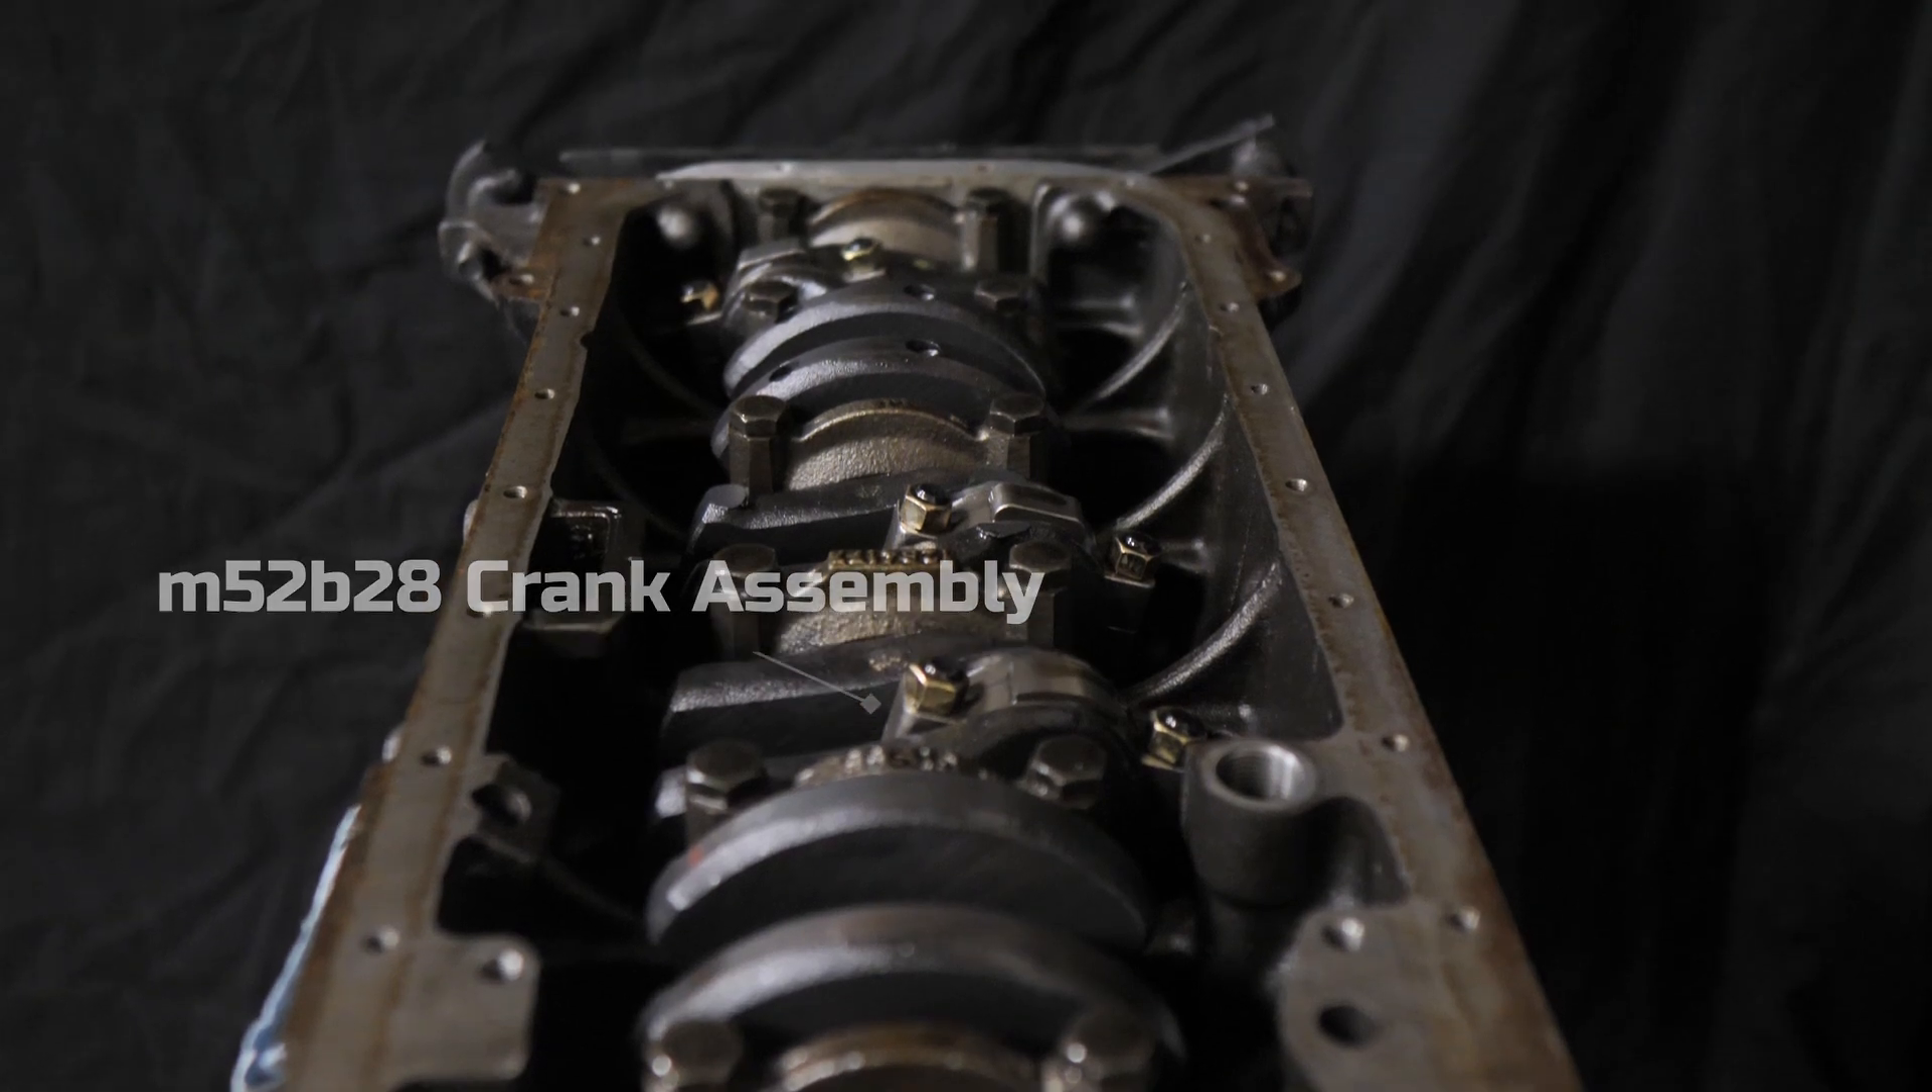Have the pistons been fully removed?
No.